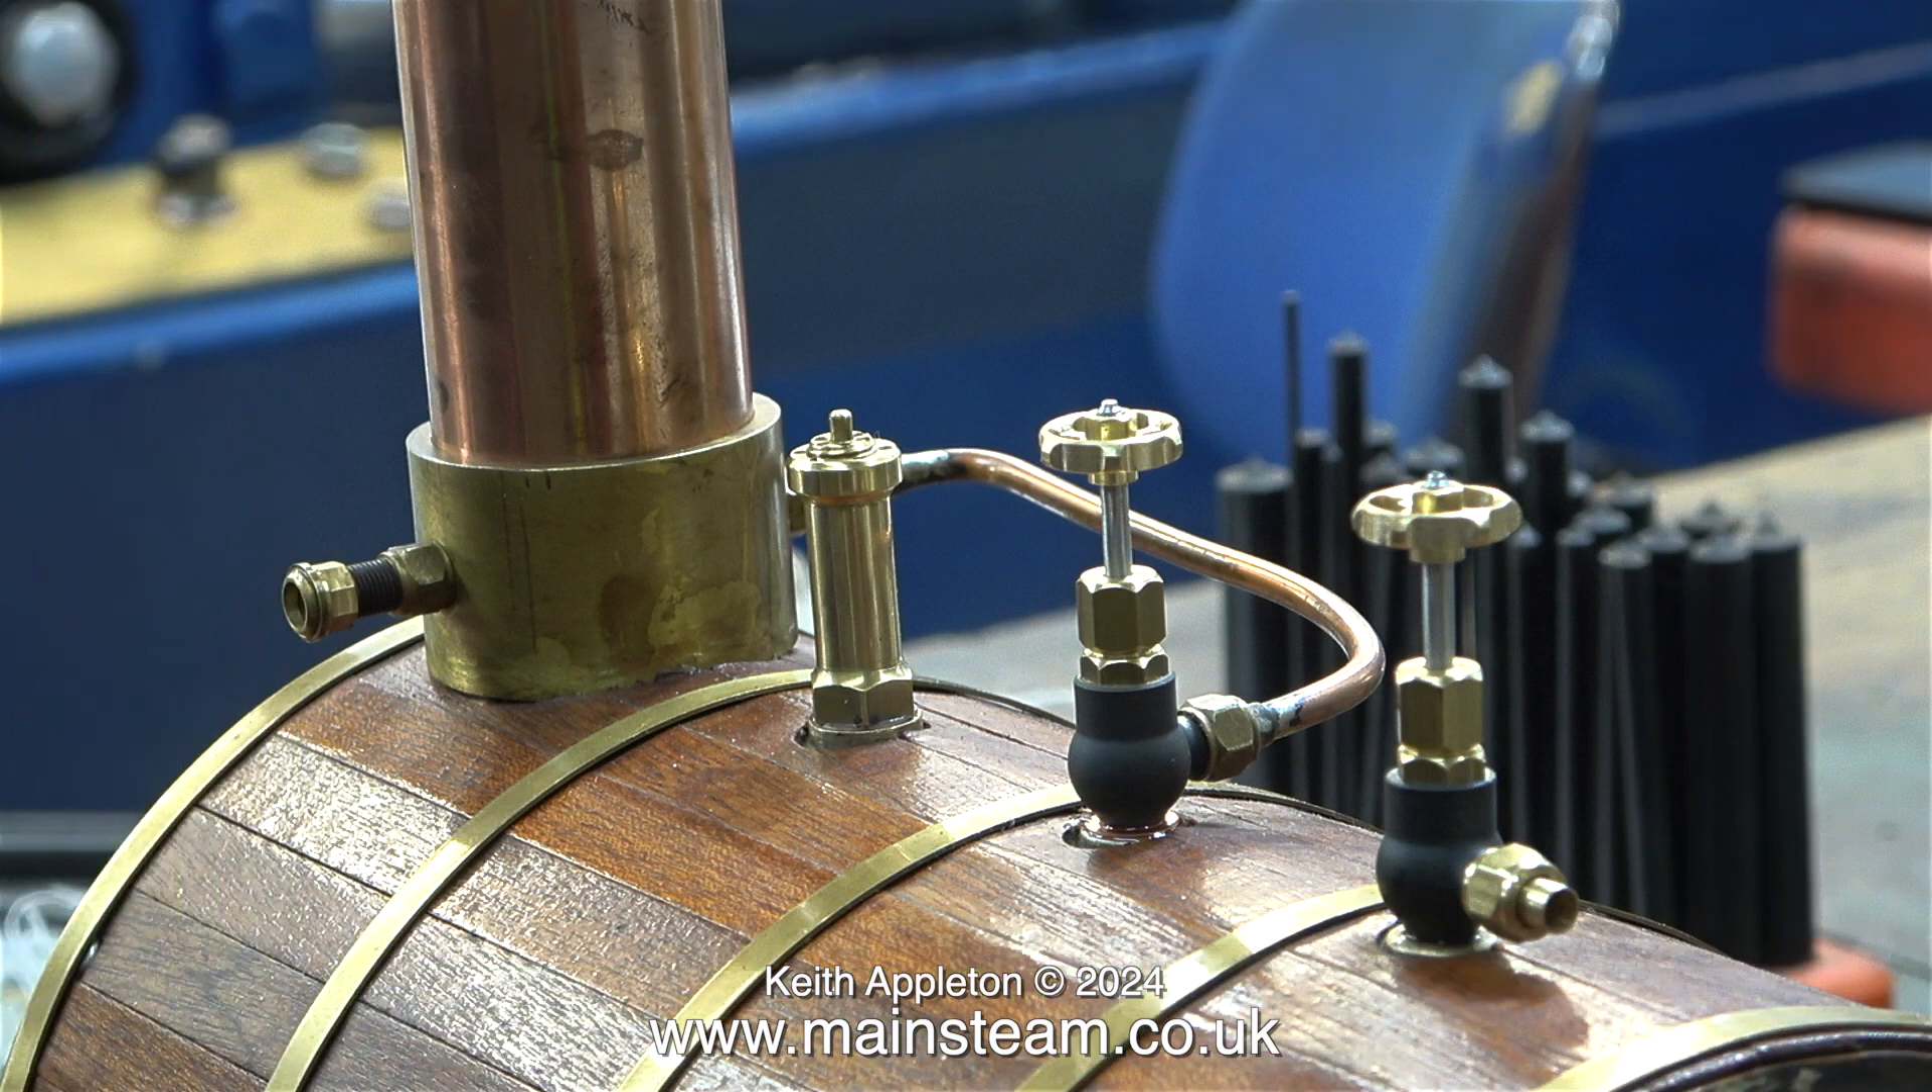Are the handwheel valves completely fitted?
Yes.